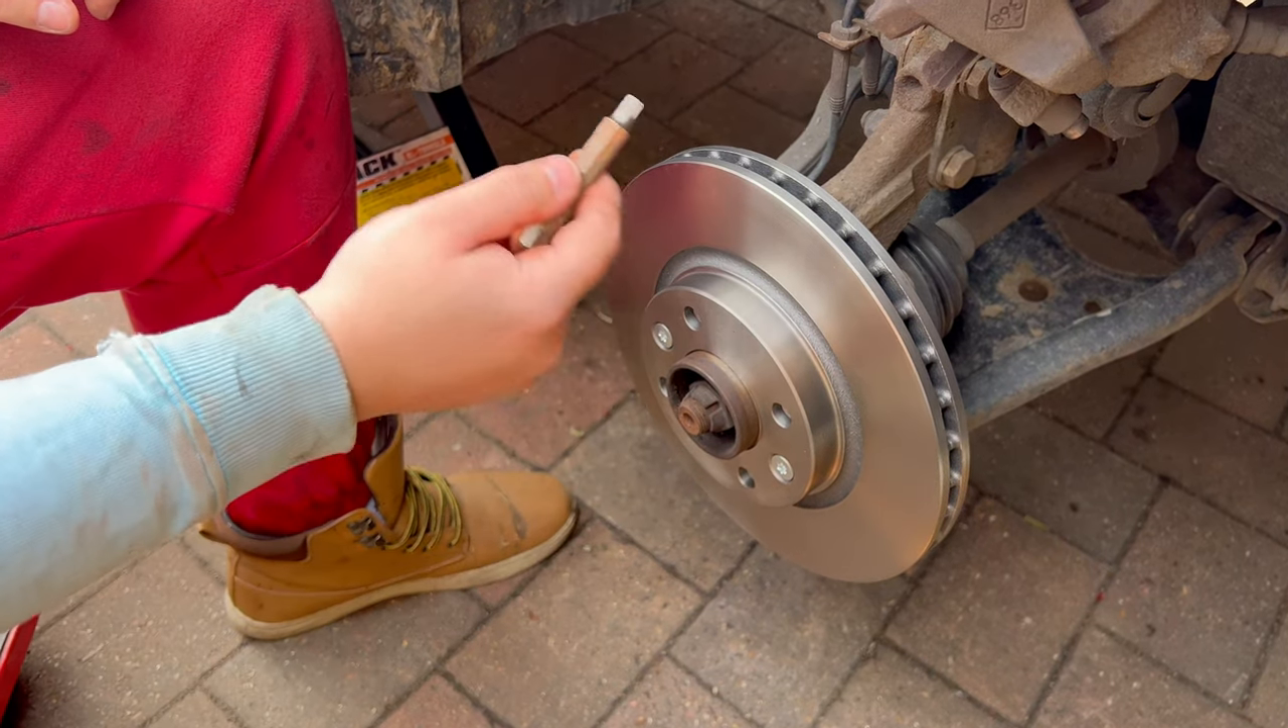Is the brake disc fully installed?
Yes.